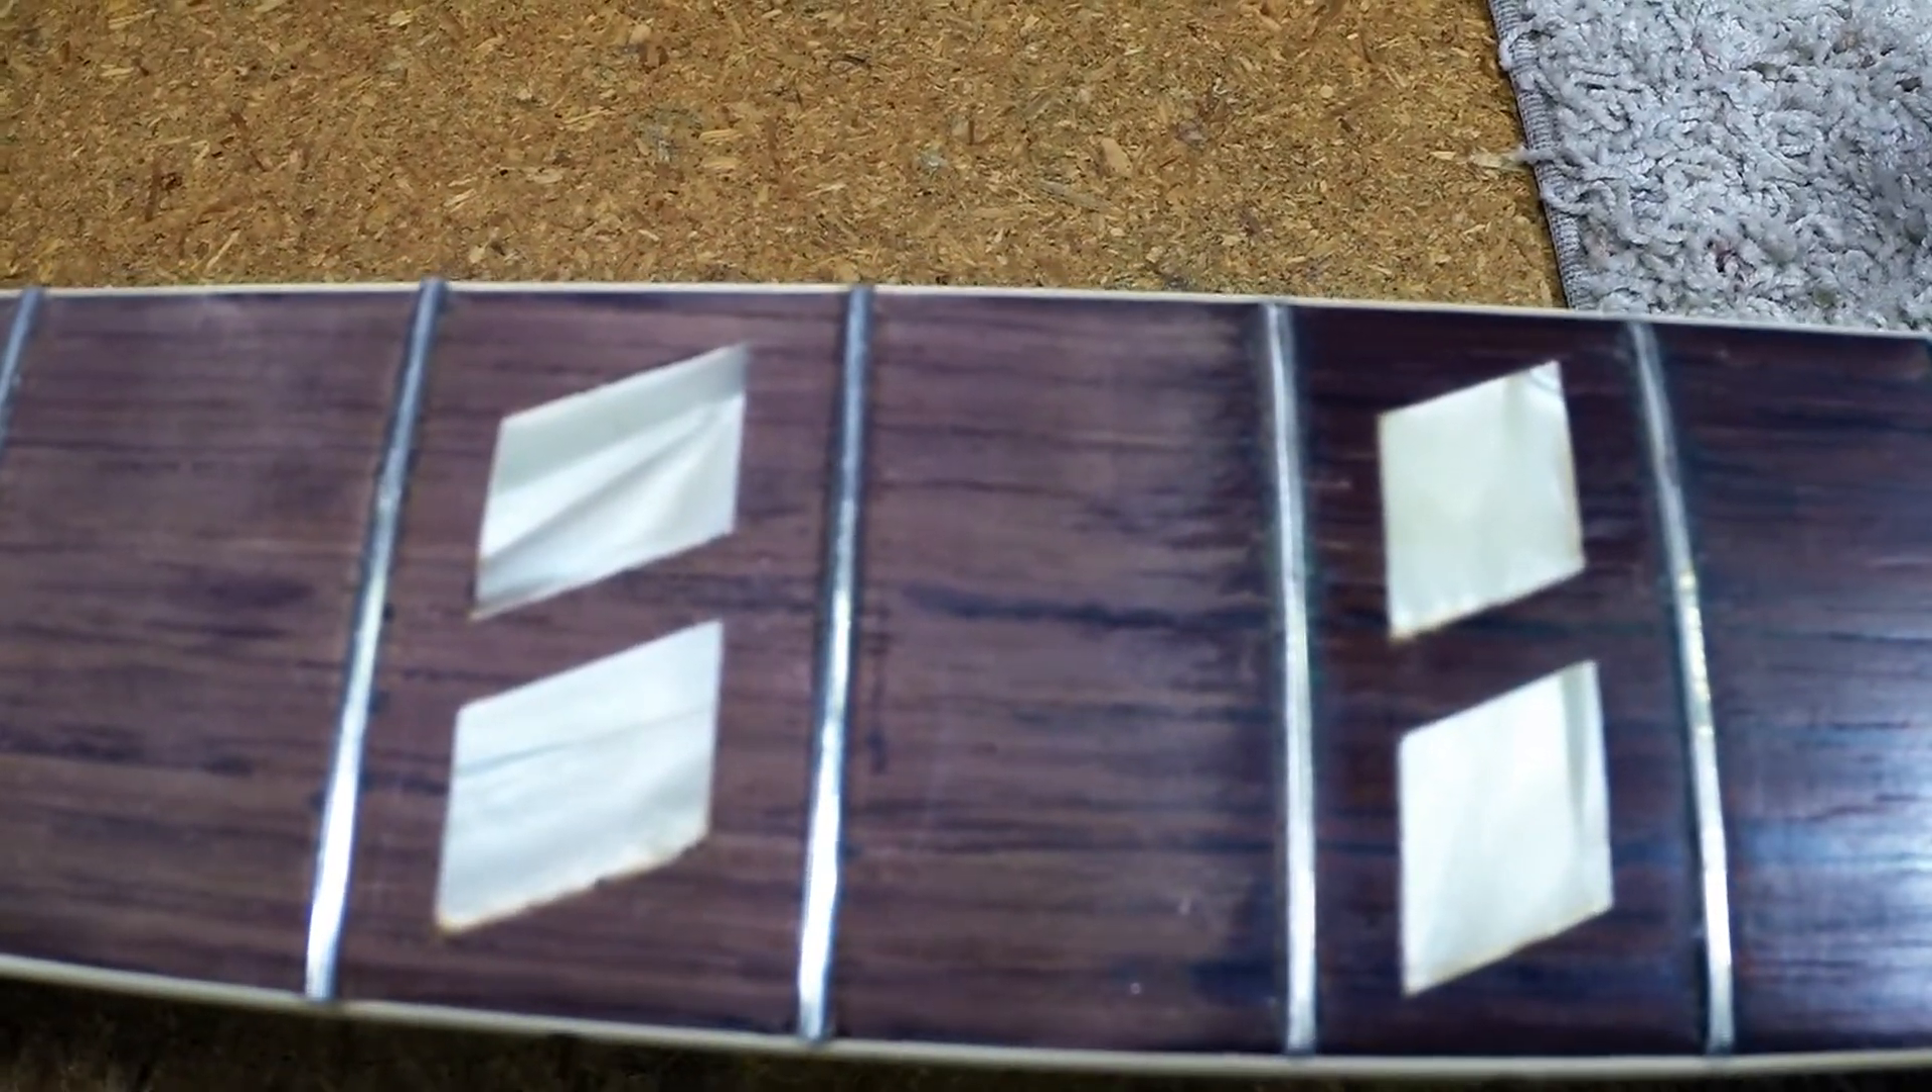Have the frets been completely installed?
Yes.